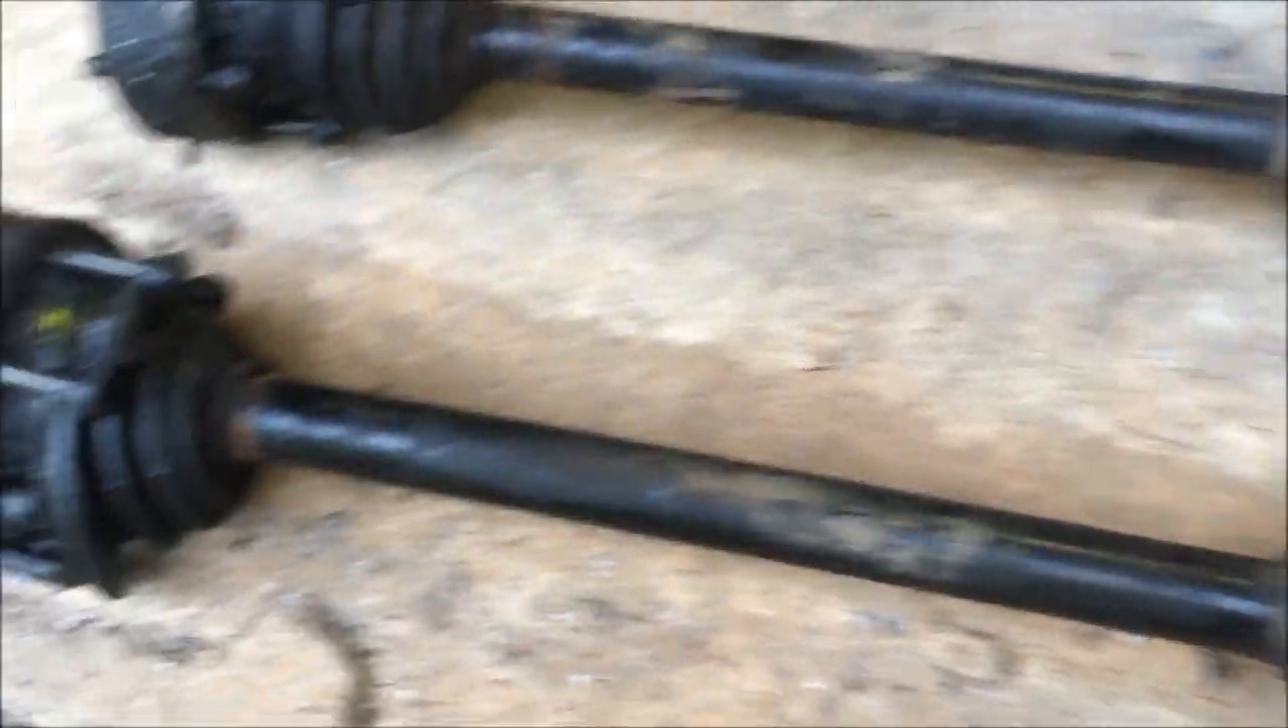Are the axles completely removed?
Yes.